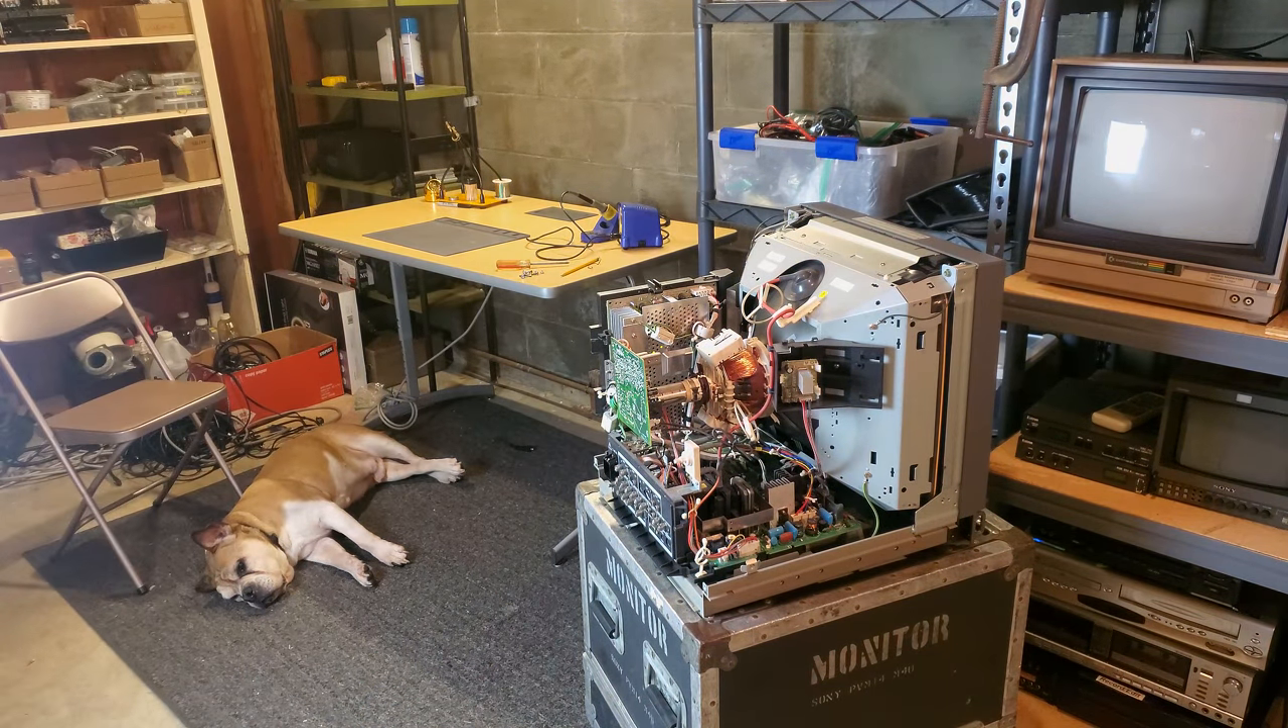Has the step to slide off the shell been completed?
Yes.